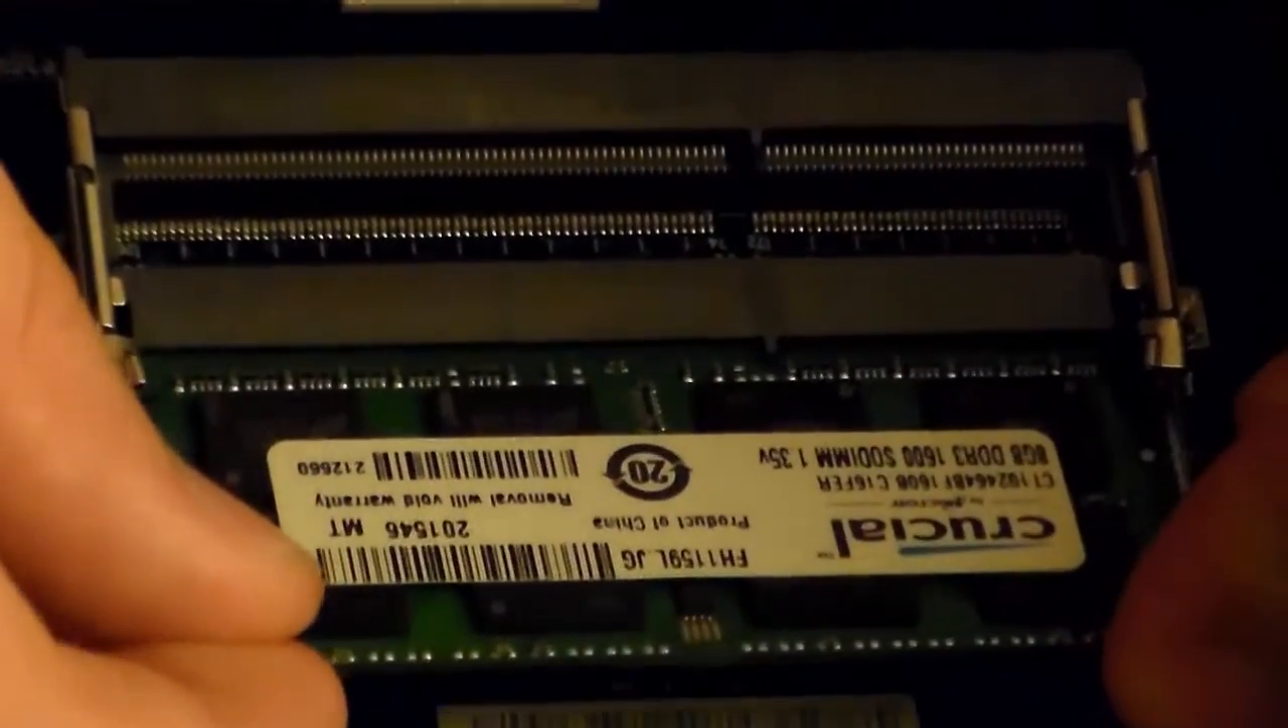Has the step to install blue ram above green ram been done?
No.